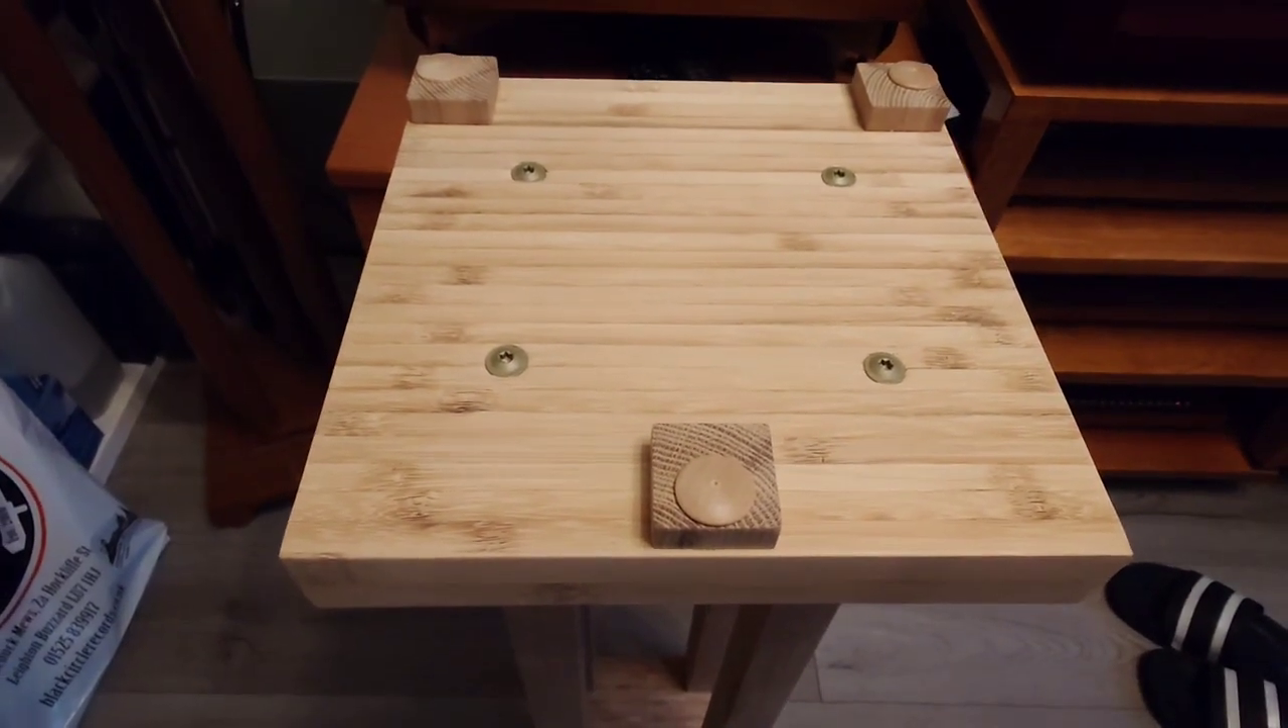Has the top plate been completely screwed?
Yes.